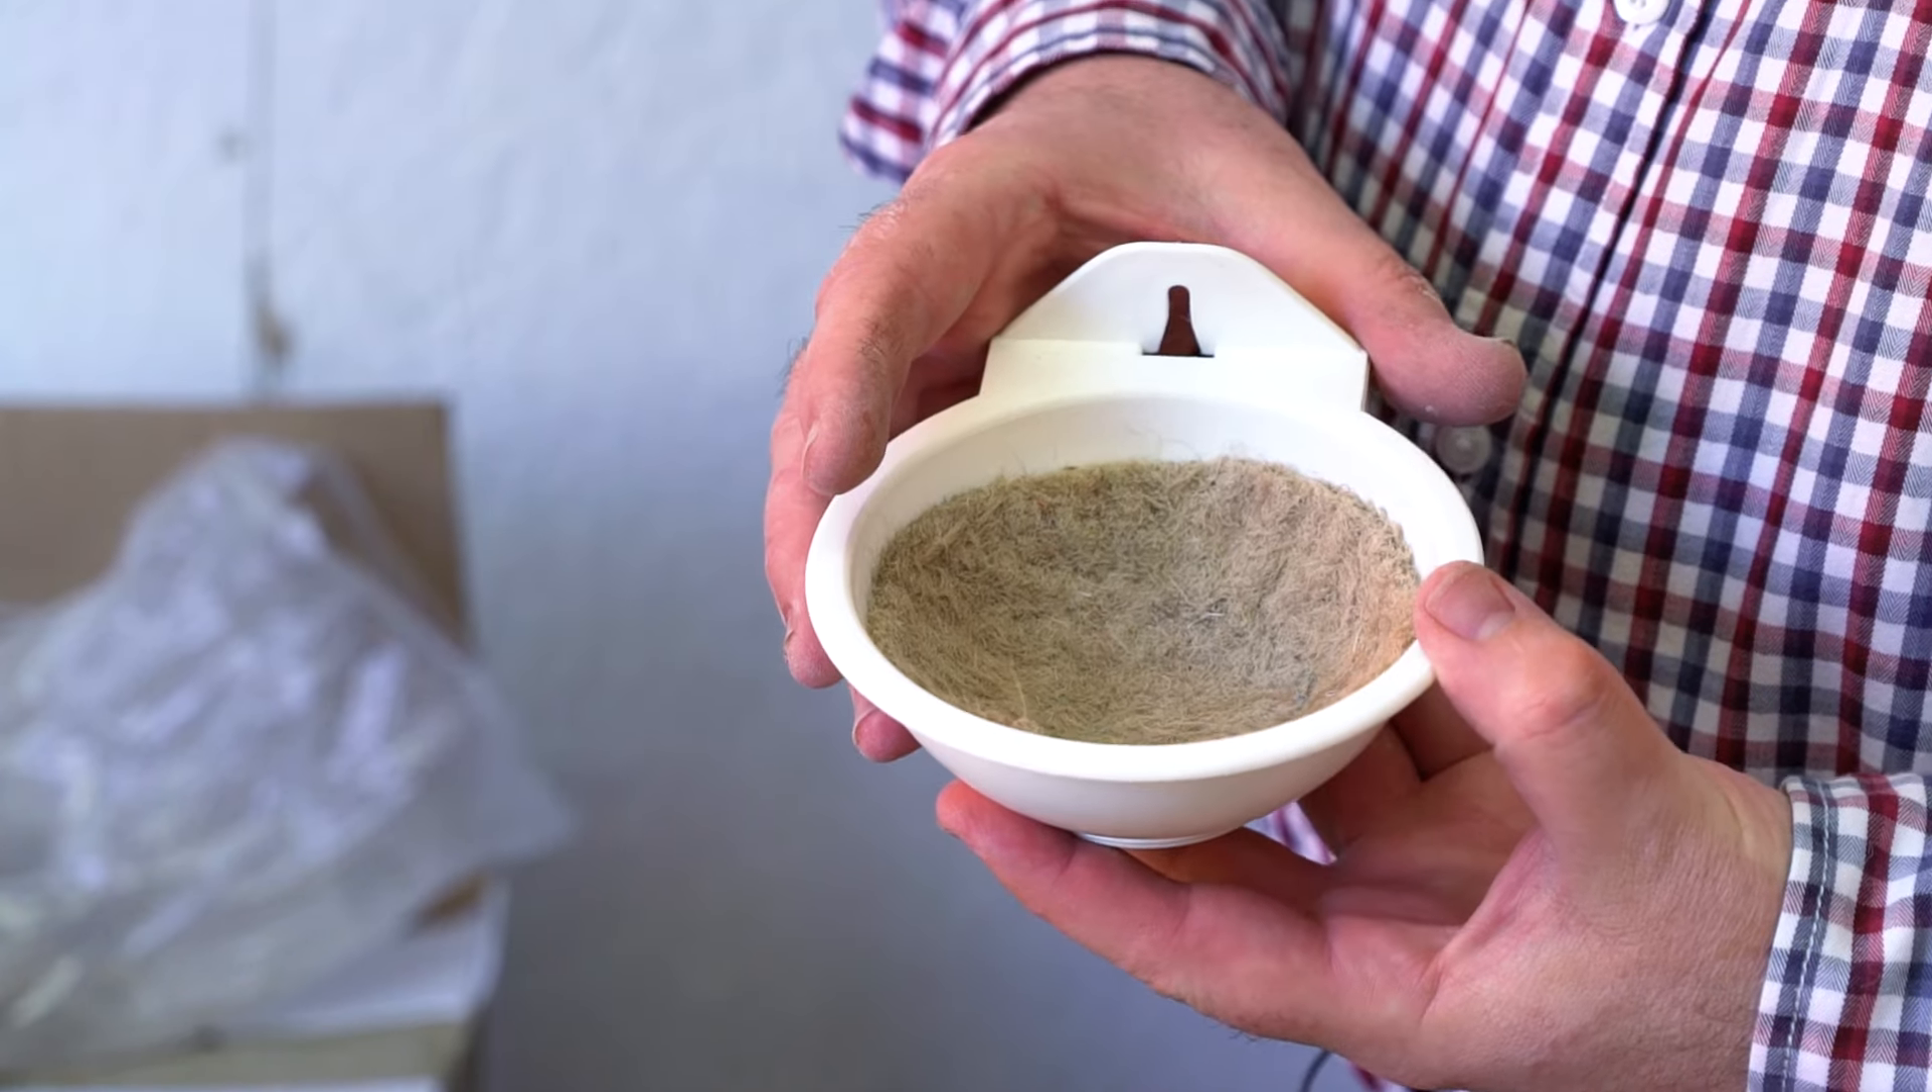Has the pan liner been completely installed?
Yes.